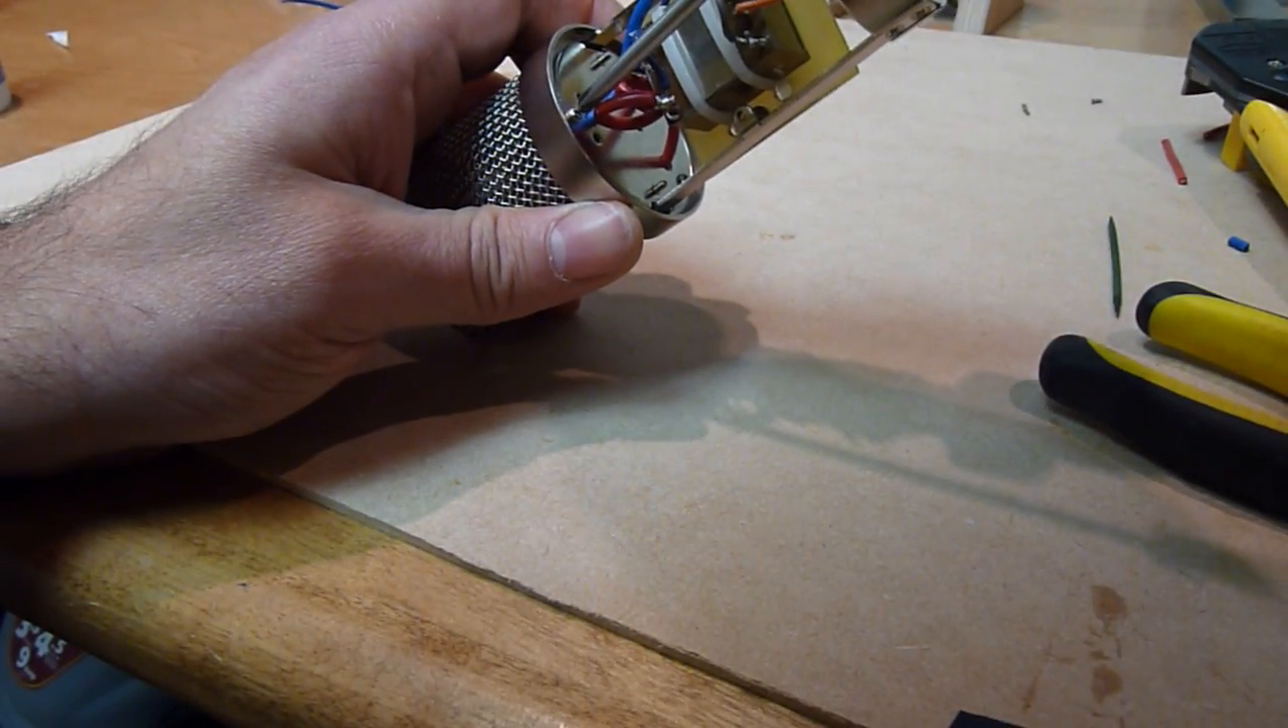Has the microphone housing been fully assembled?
No.